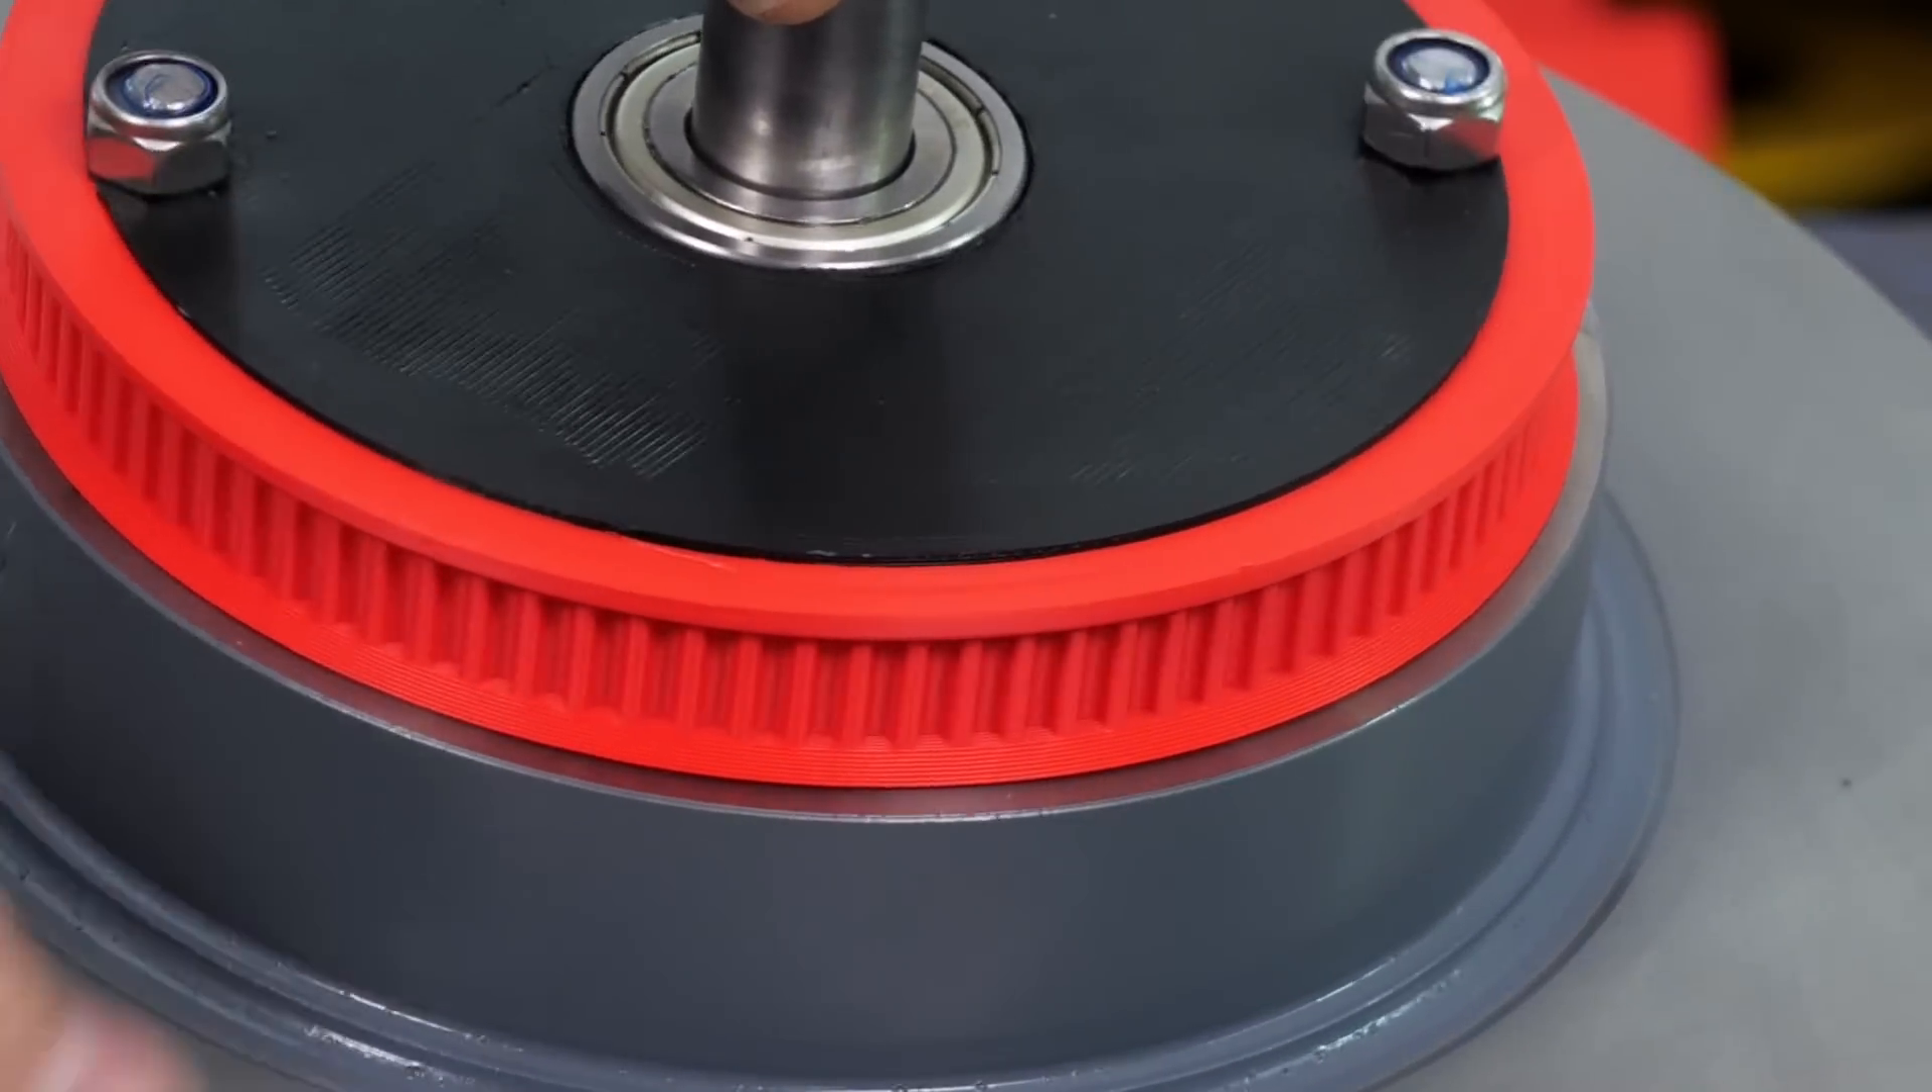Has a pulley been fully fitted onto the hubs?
Yes.